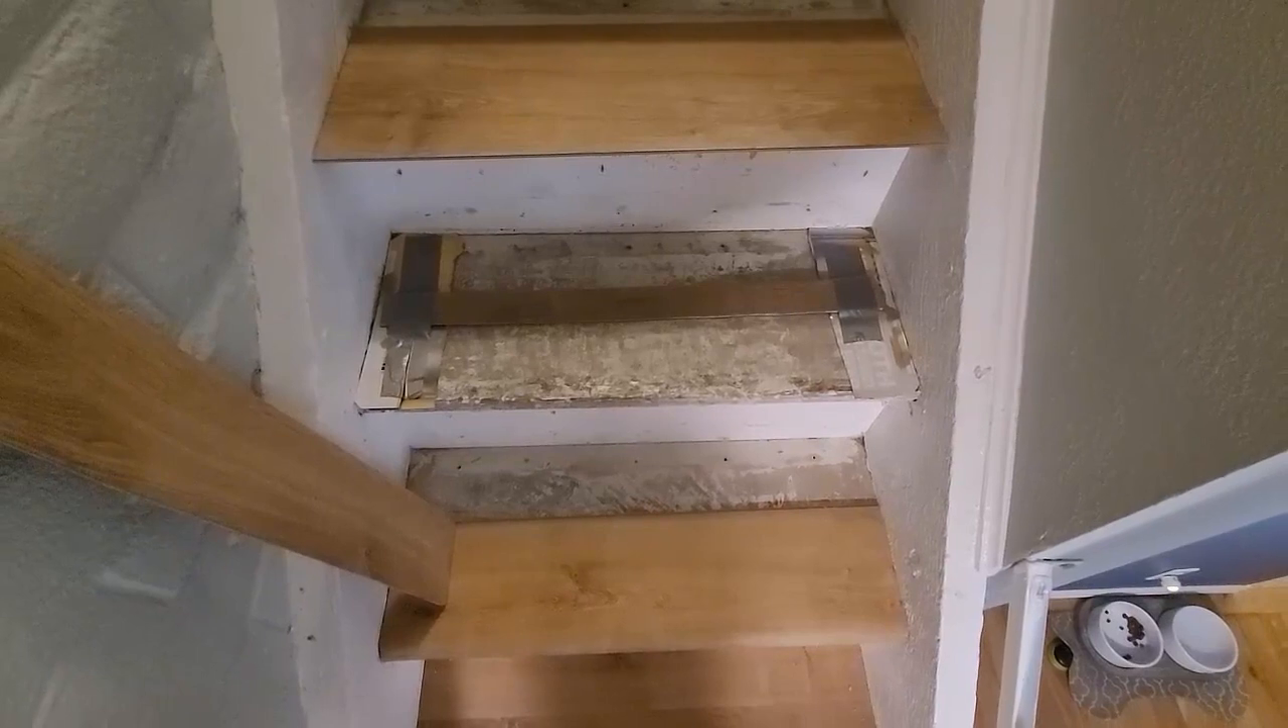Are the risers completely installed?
No.